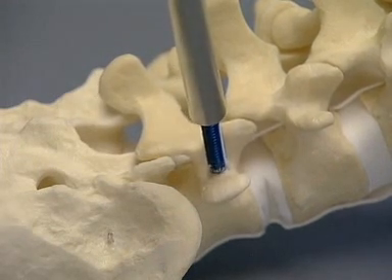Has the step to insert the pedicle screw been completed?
No.